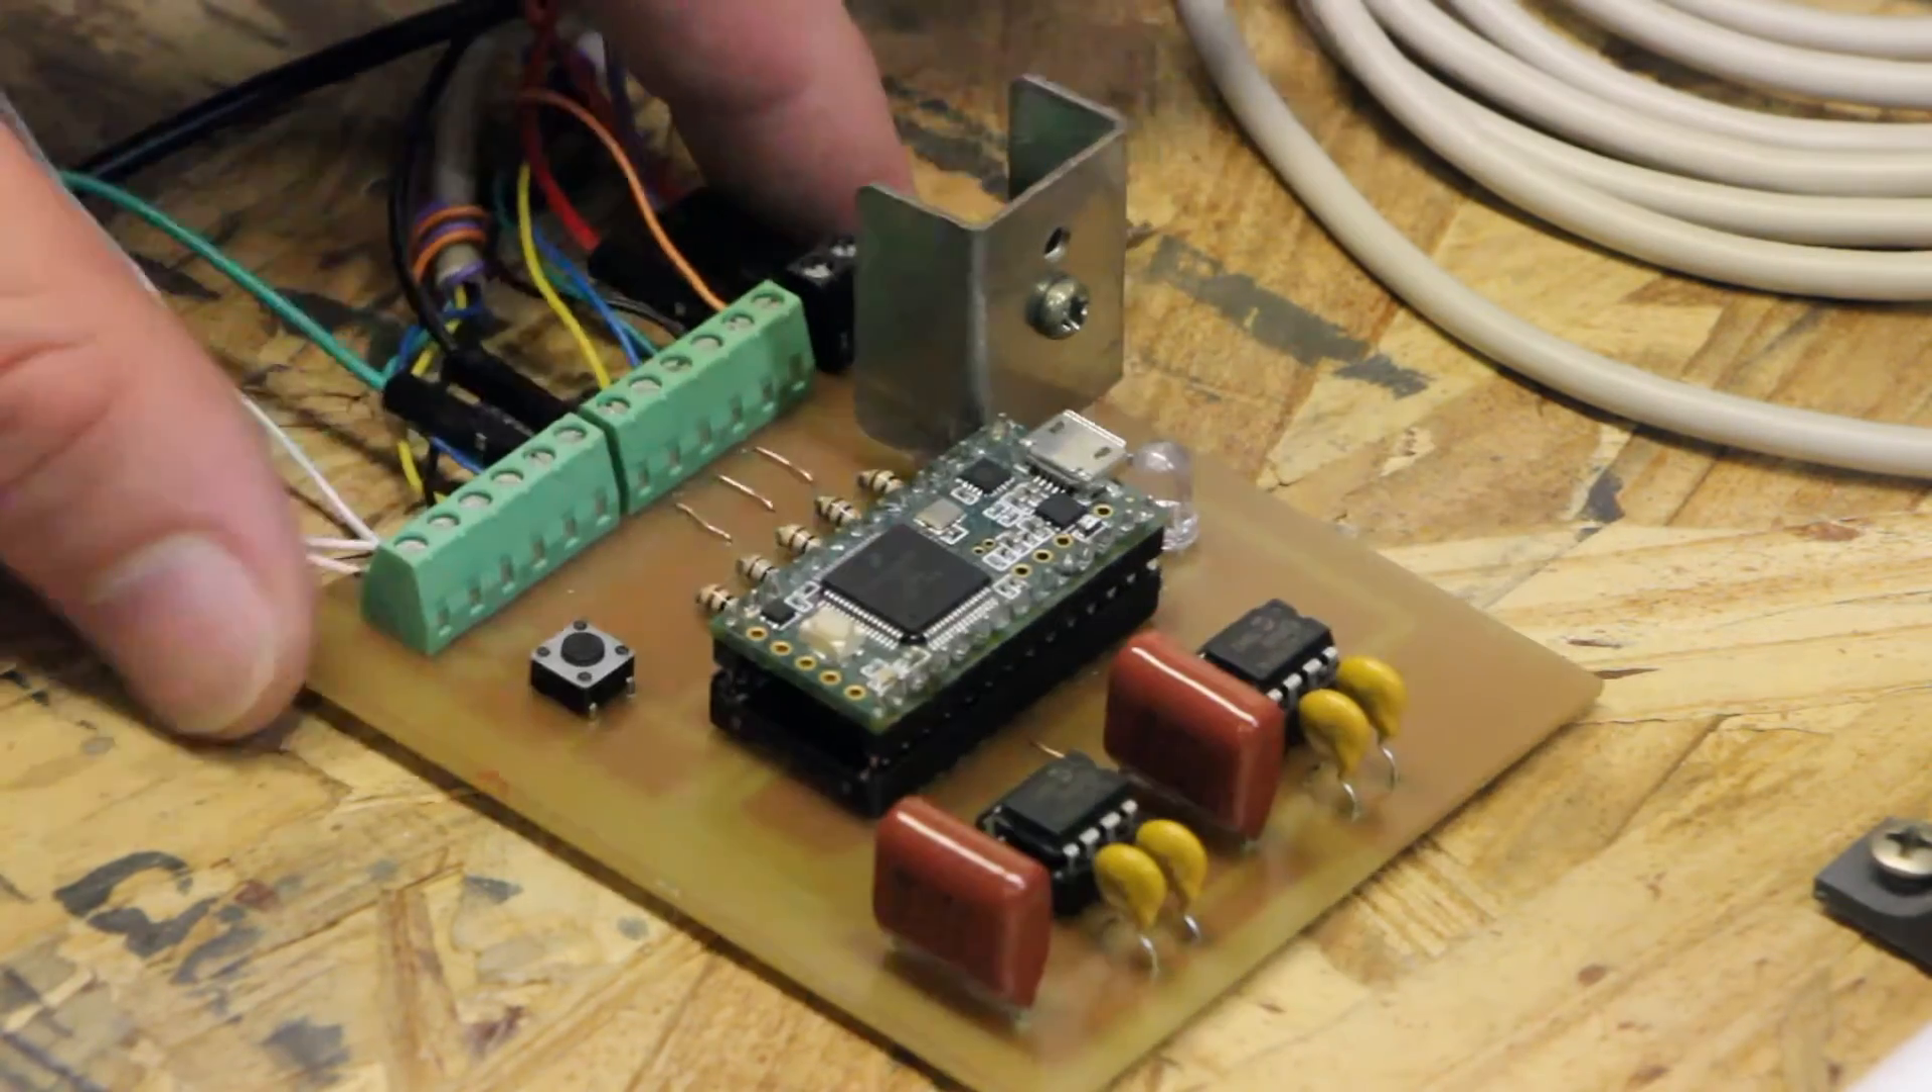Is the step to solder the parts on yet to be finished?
No.